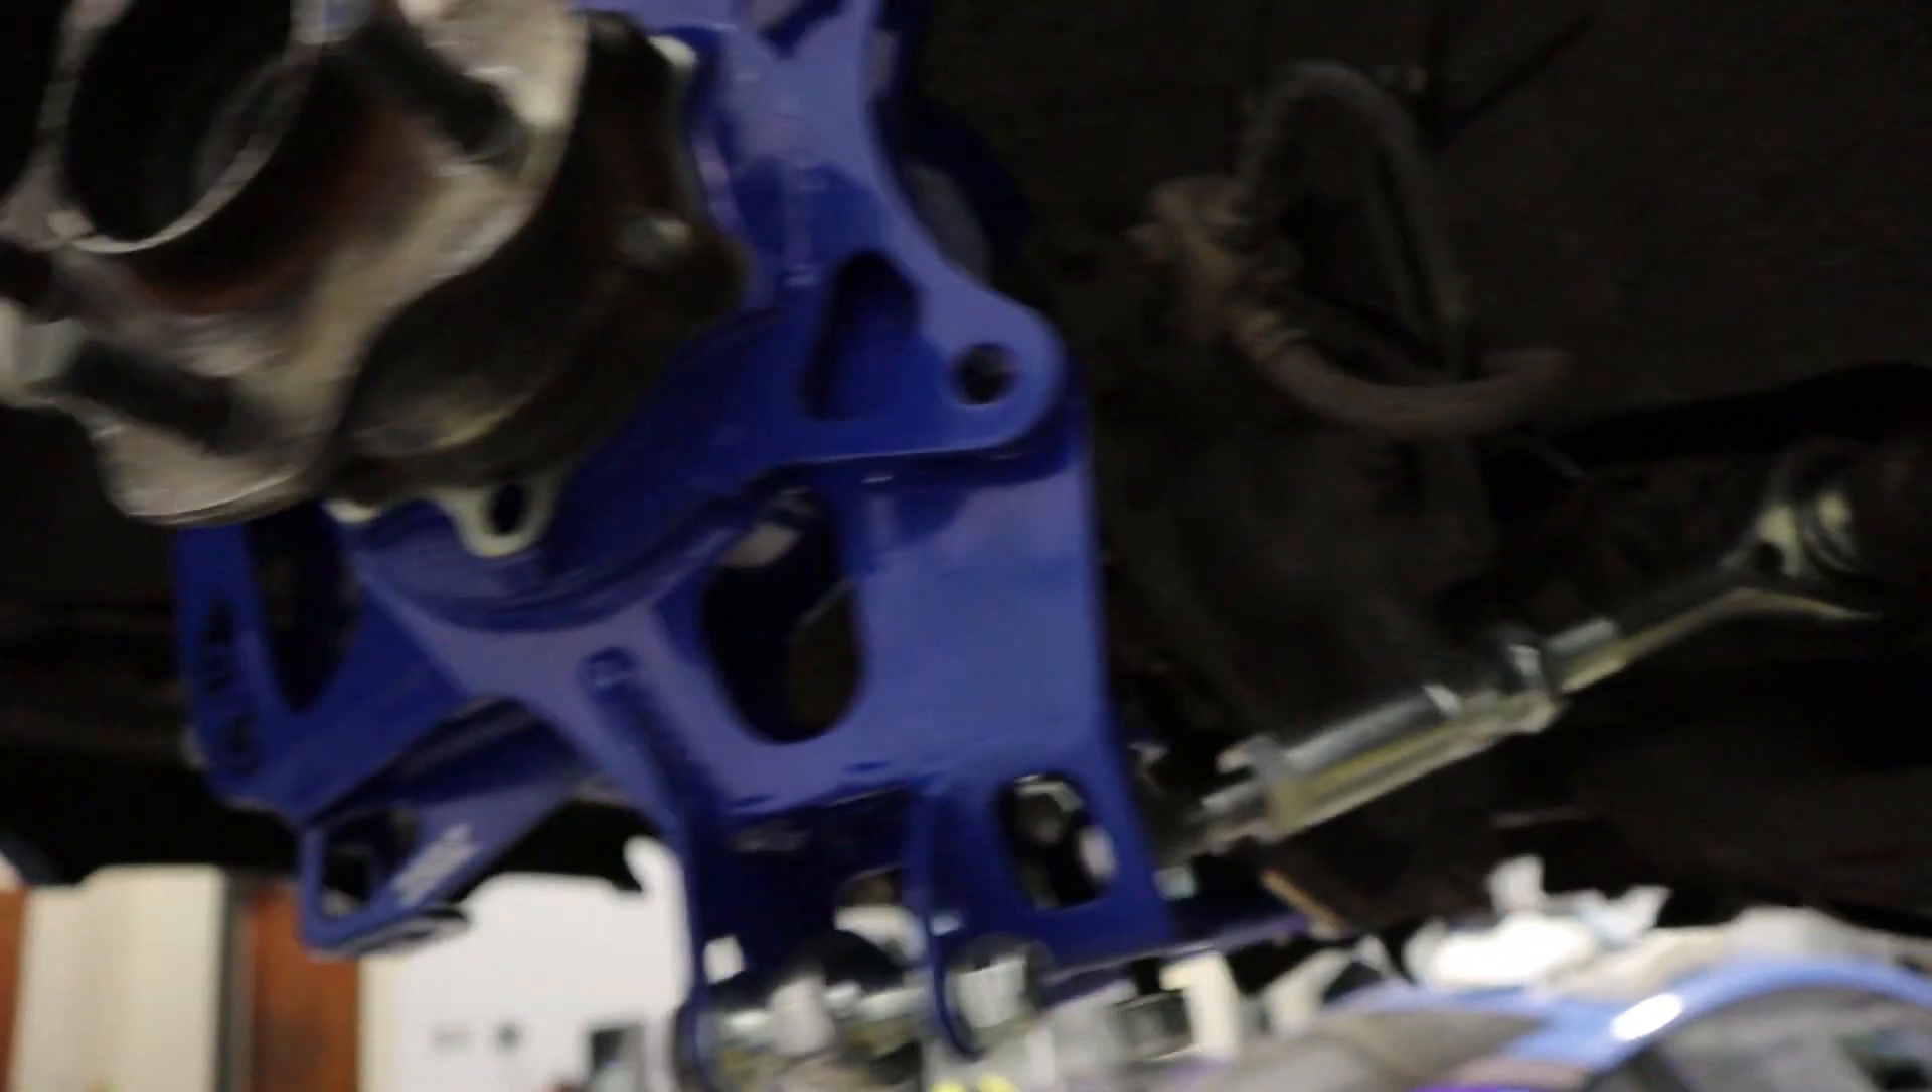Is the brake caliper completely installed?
No.